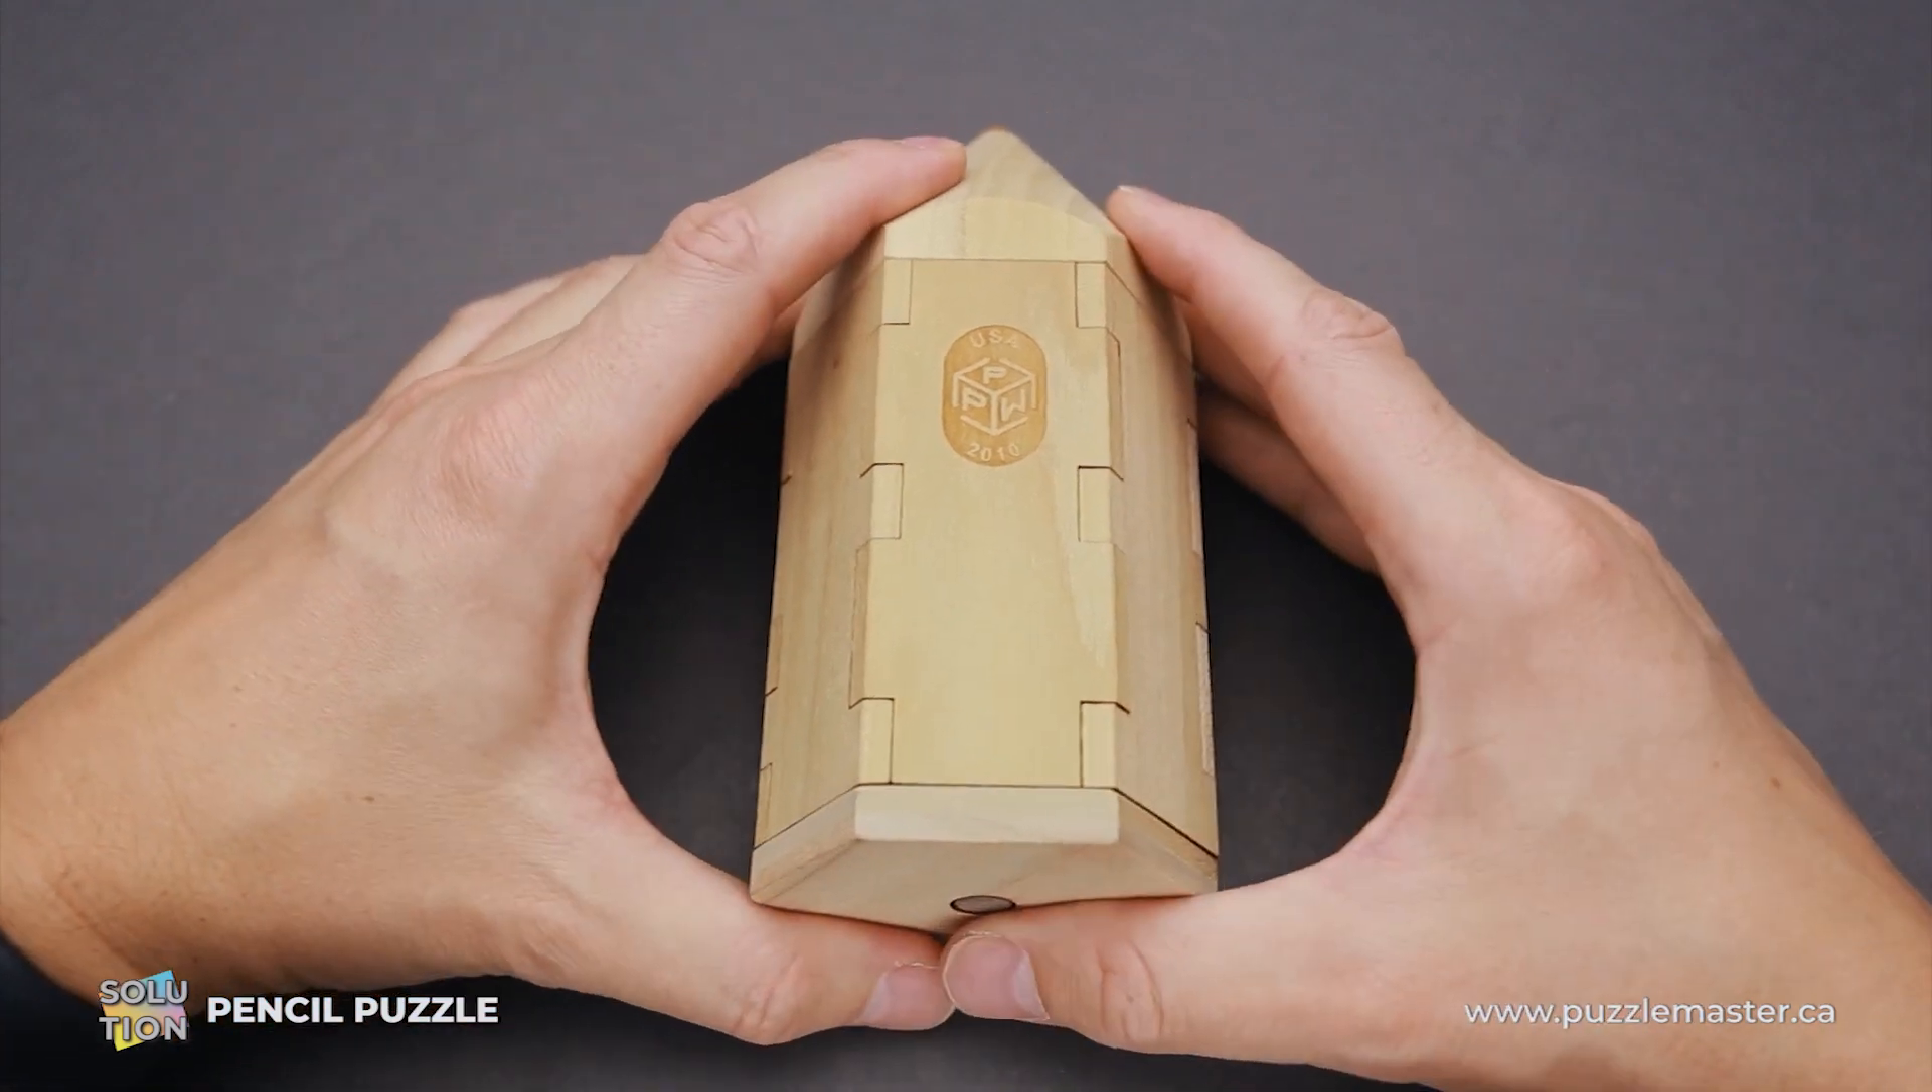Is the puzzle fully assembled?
Yes.